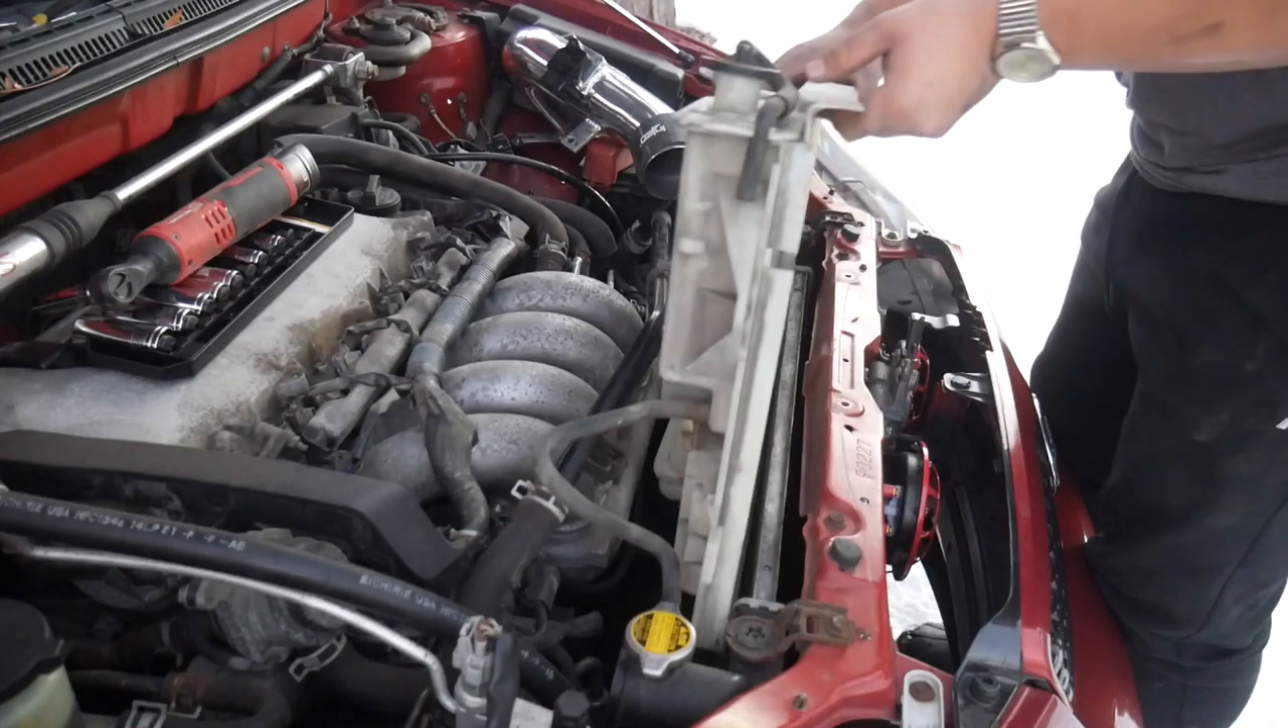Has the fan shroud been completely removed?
No.